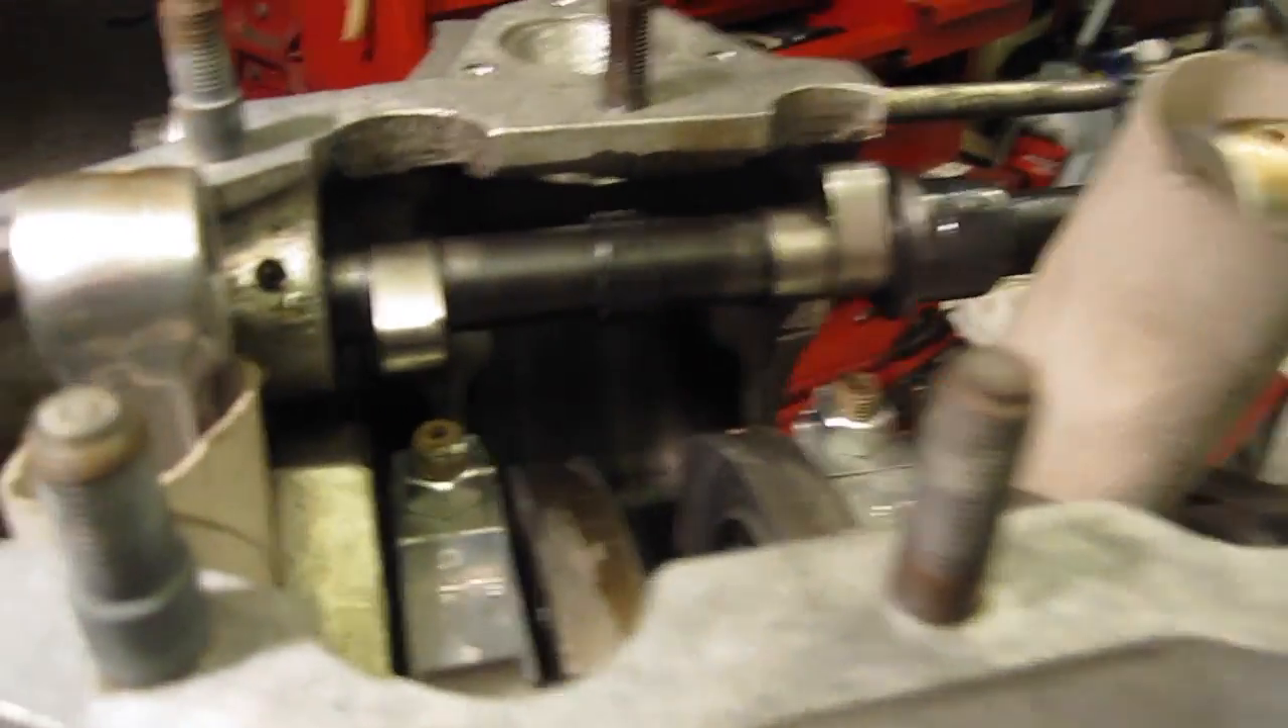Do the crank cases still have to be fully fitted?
Yes.